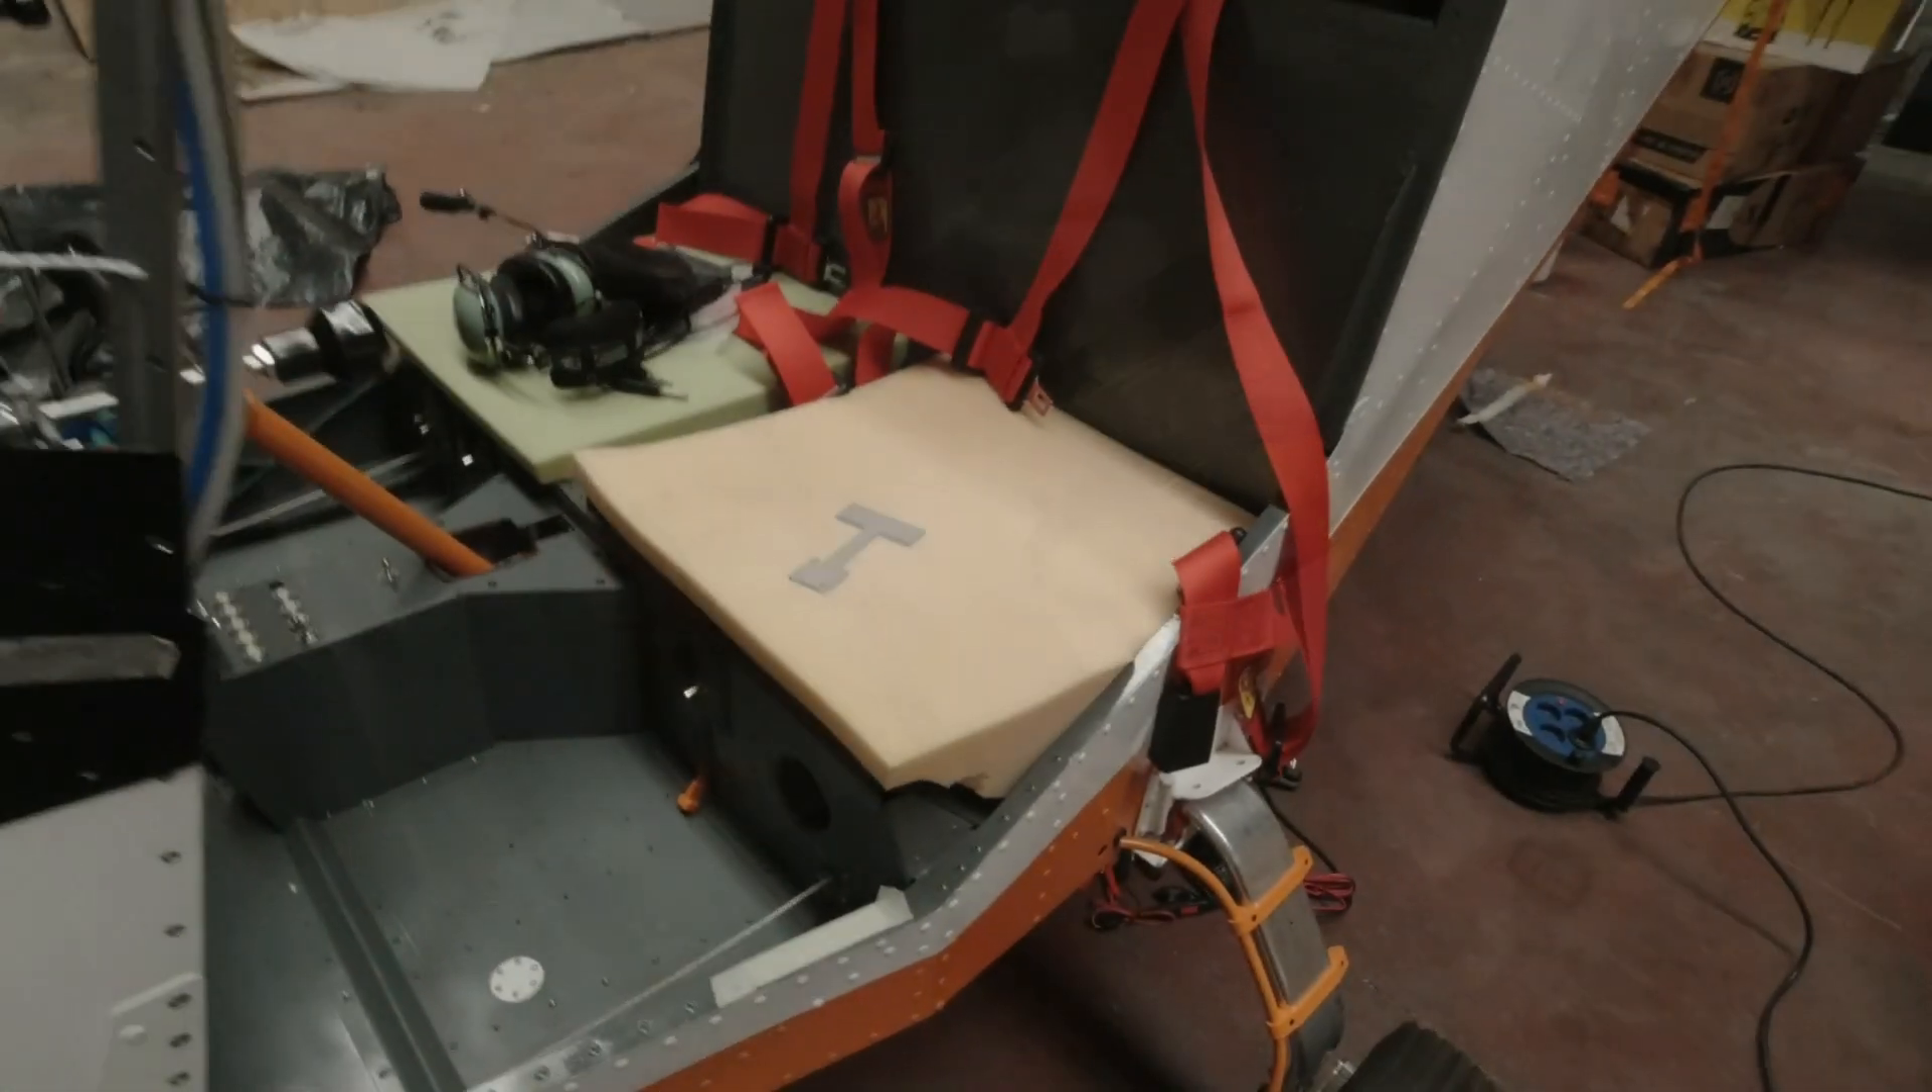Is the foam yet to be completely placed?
No.